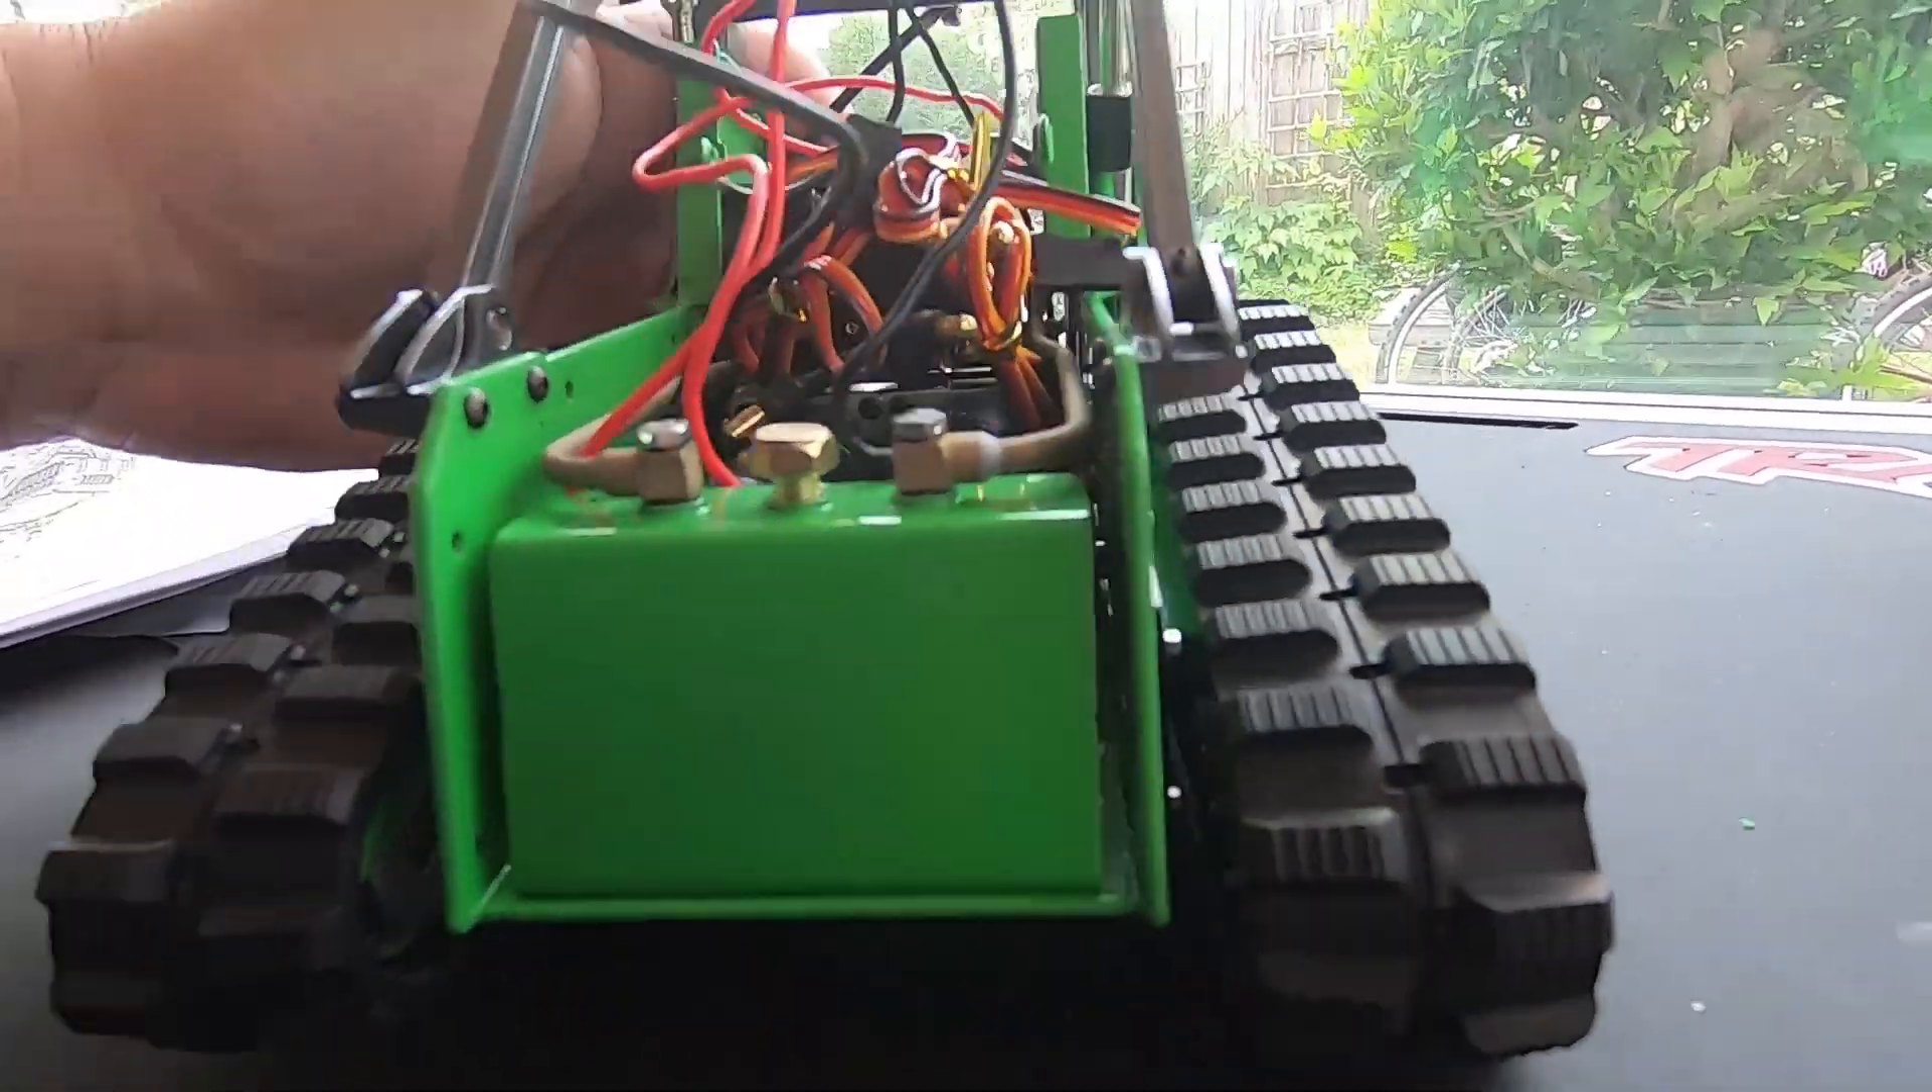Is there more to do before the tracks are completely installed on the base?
No.